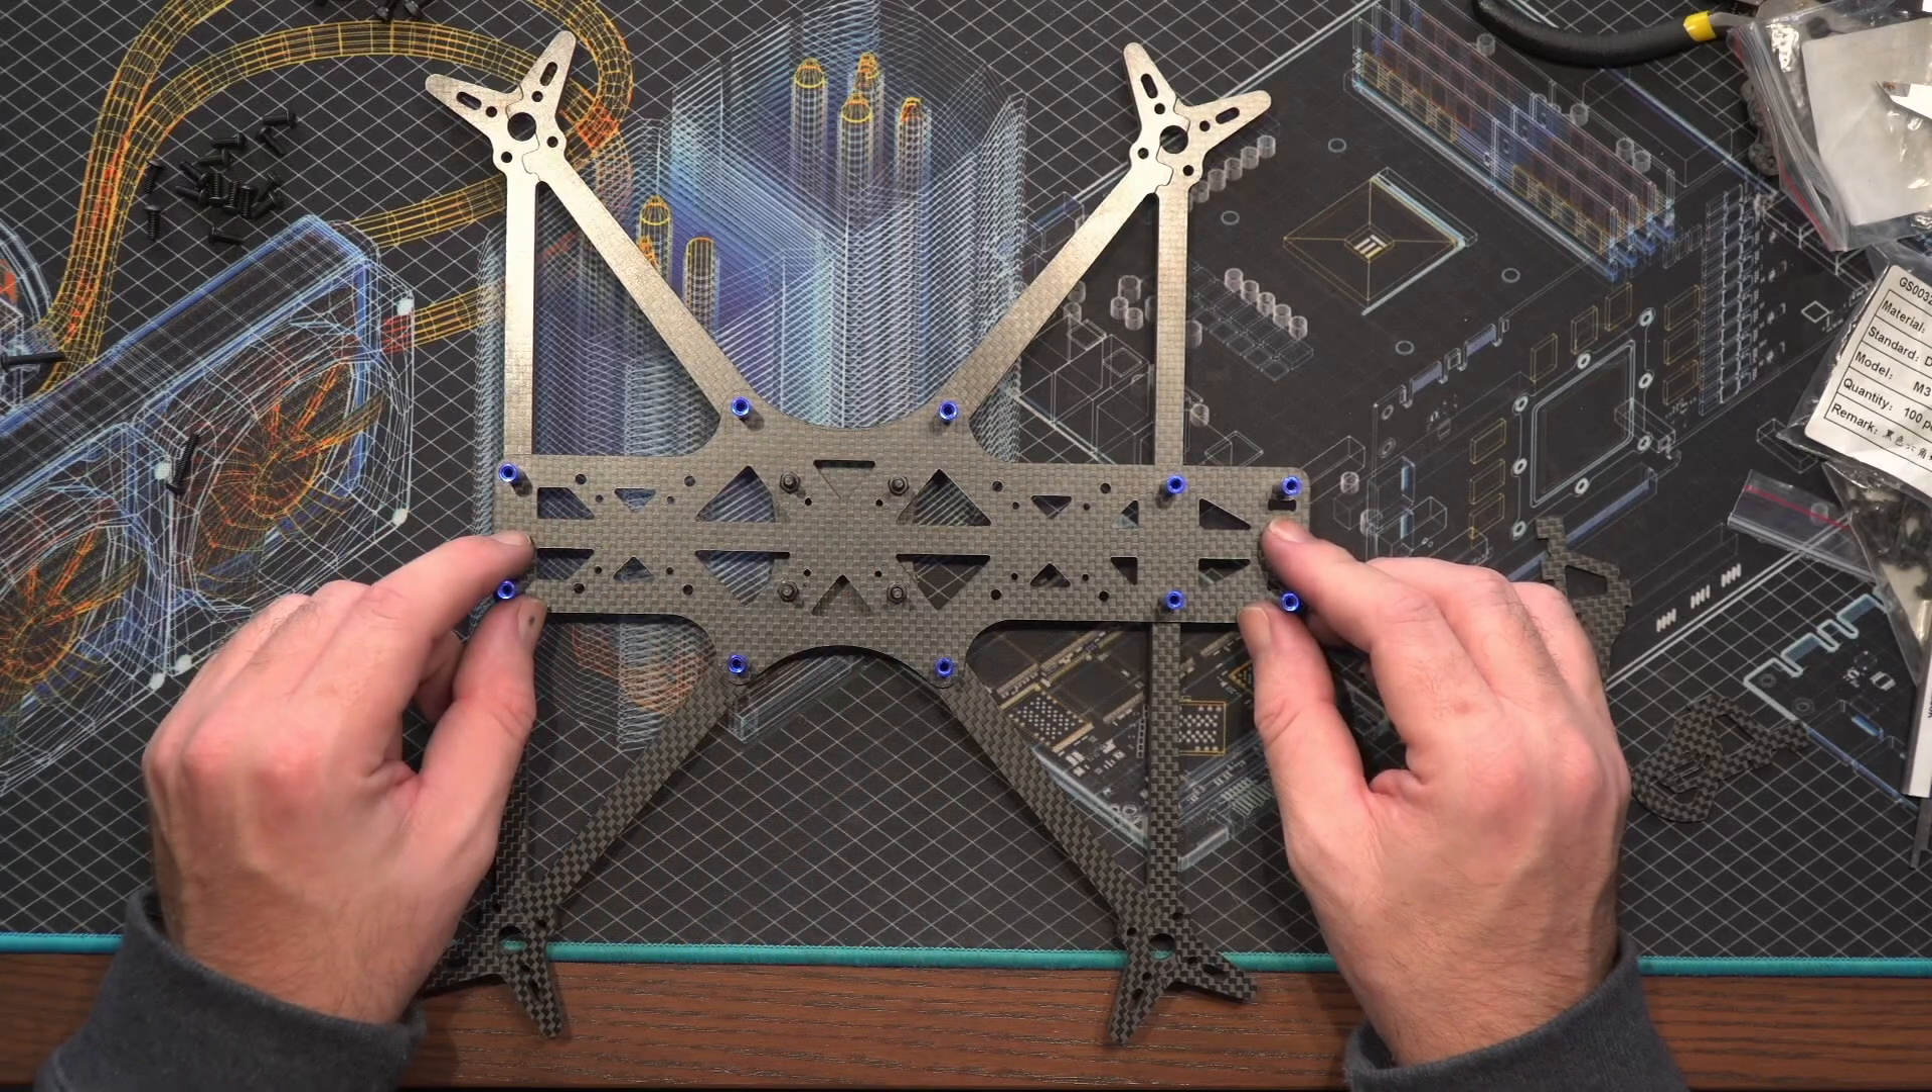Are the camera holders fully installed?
No.